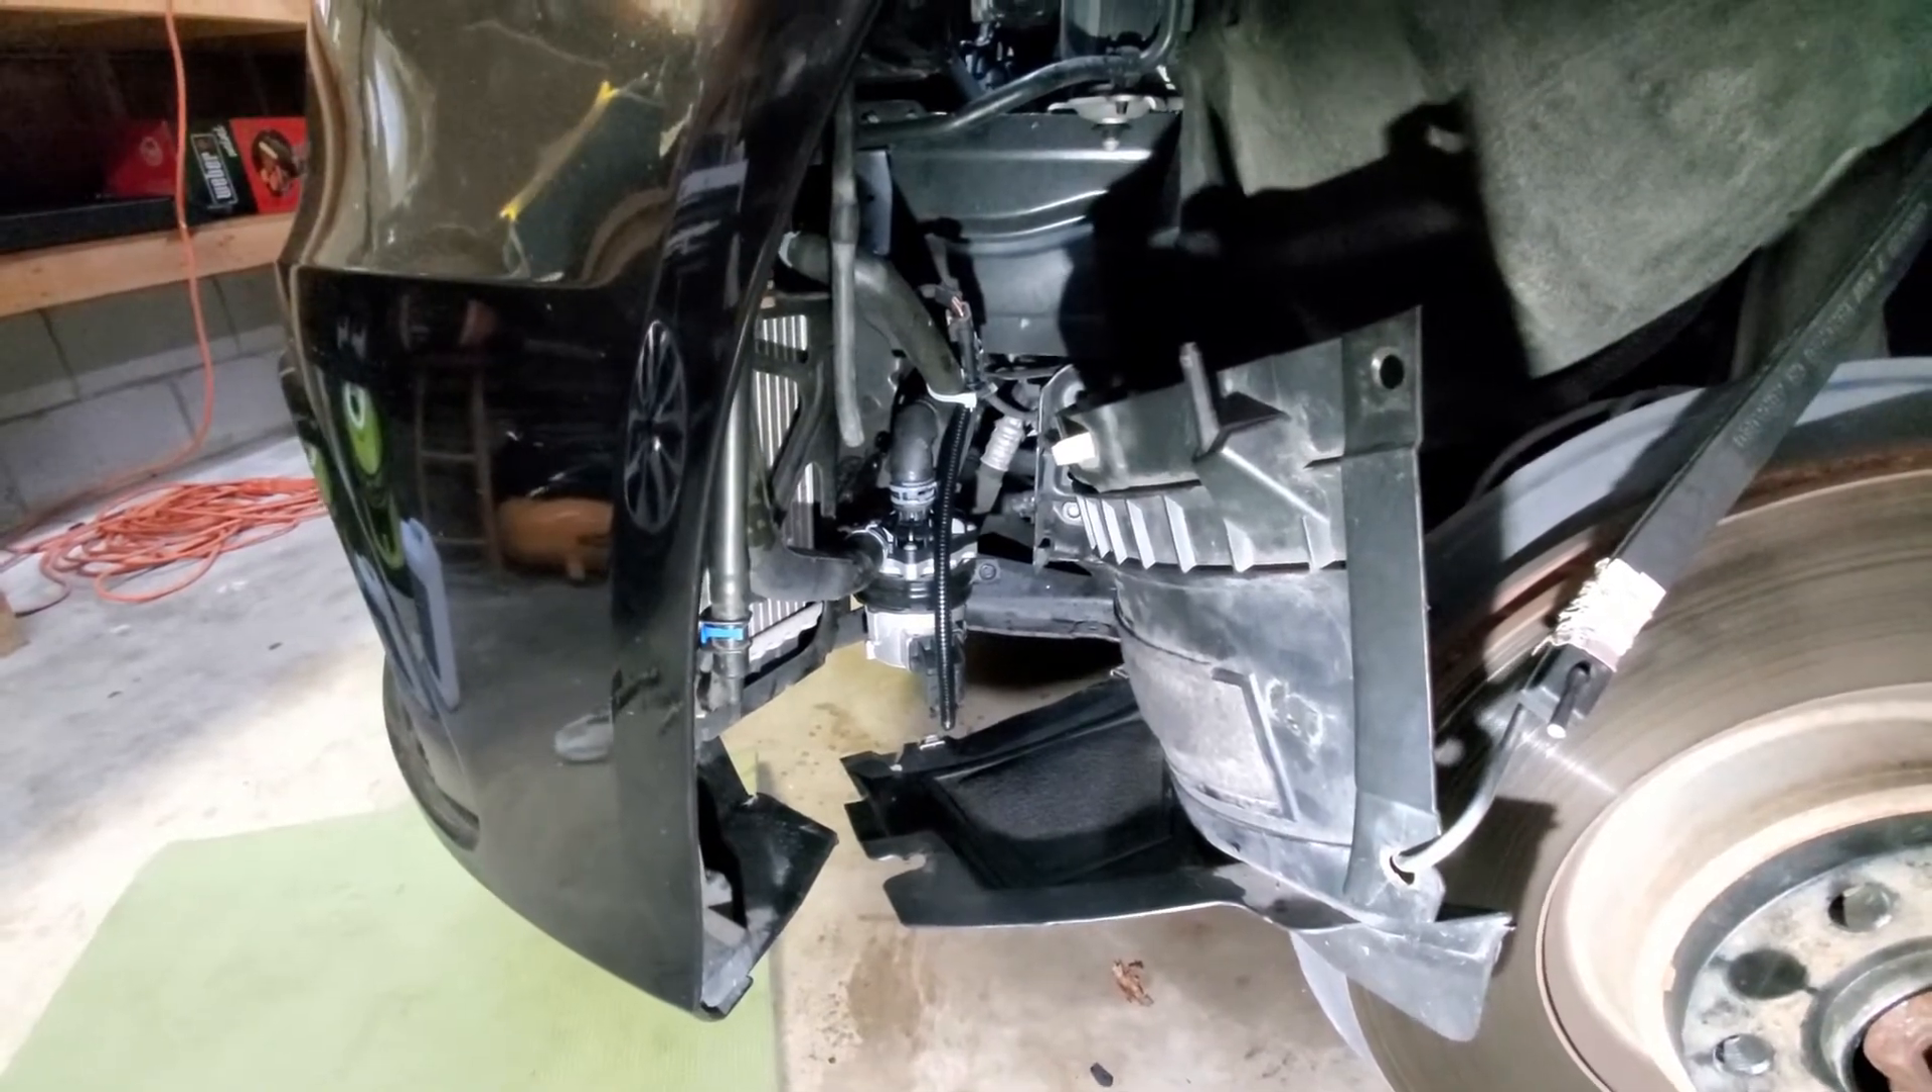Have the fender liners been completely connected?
No.